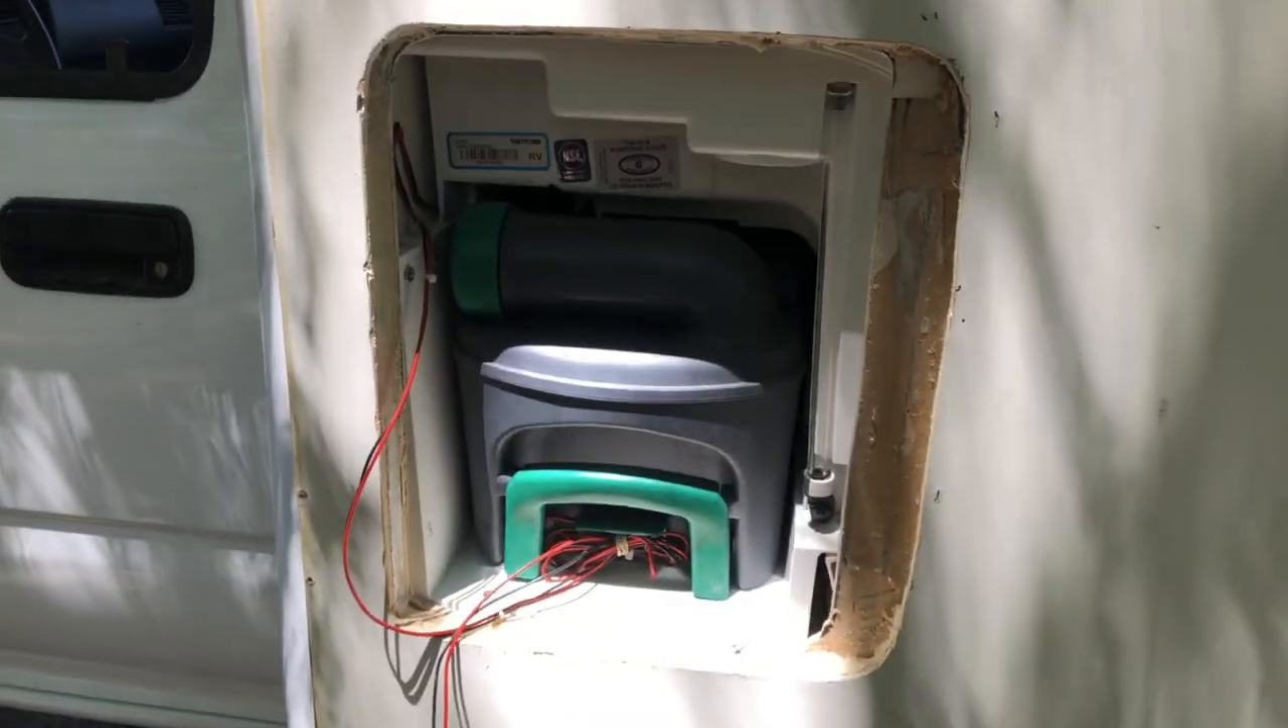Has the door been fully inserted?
No.